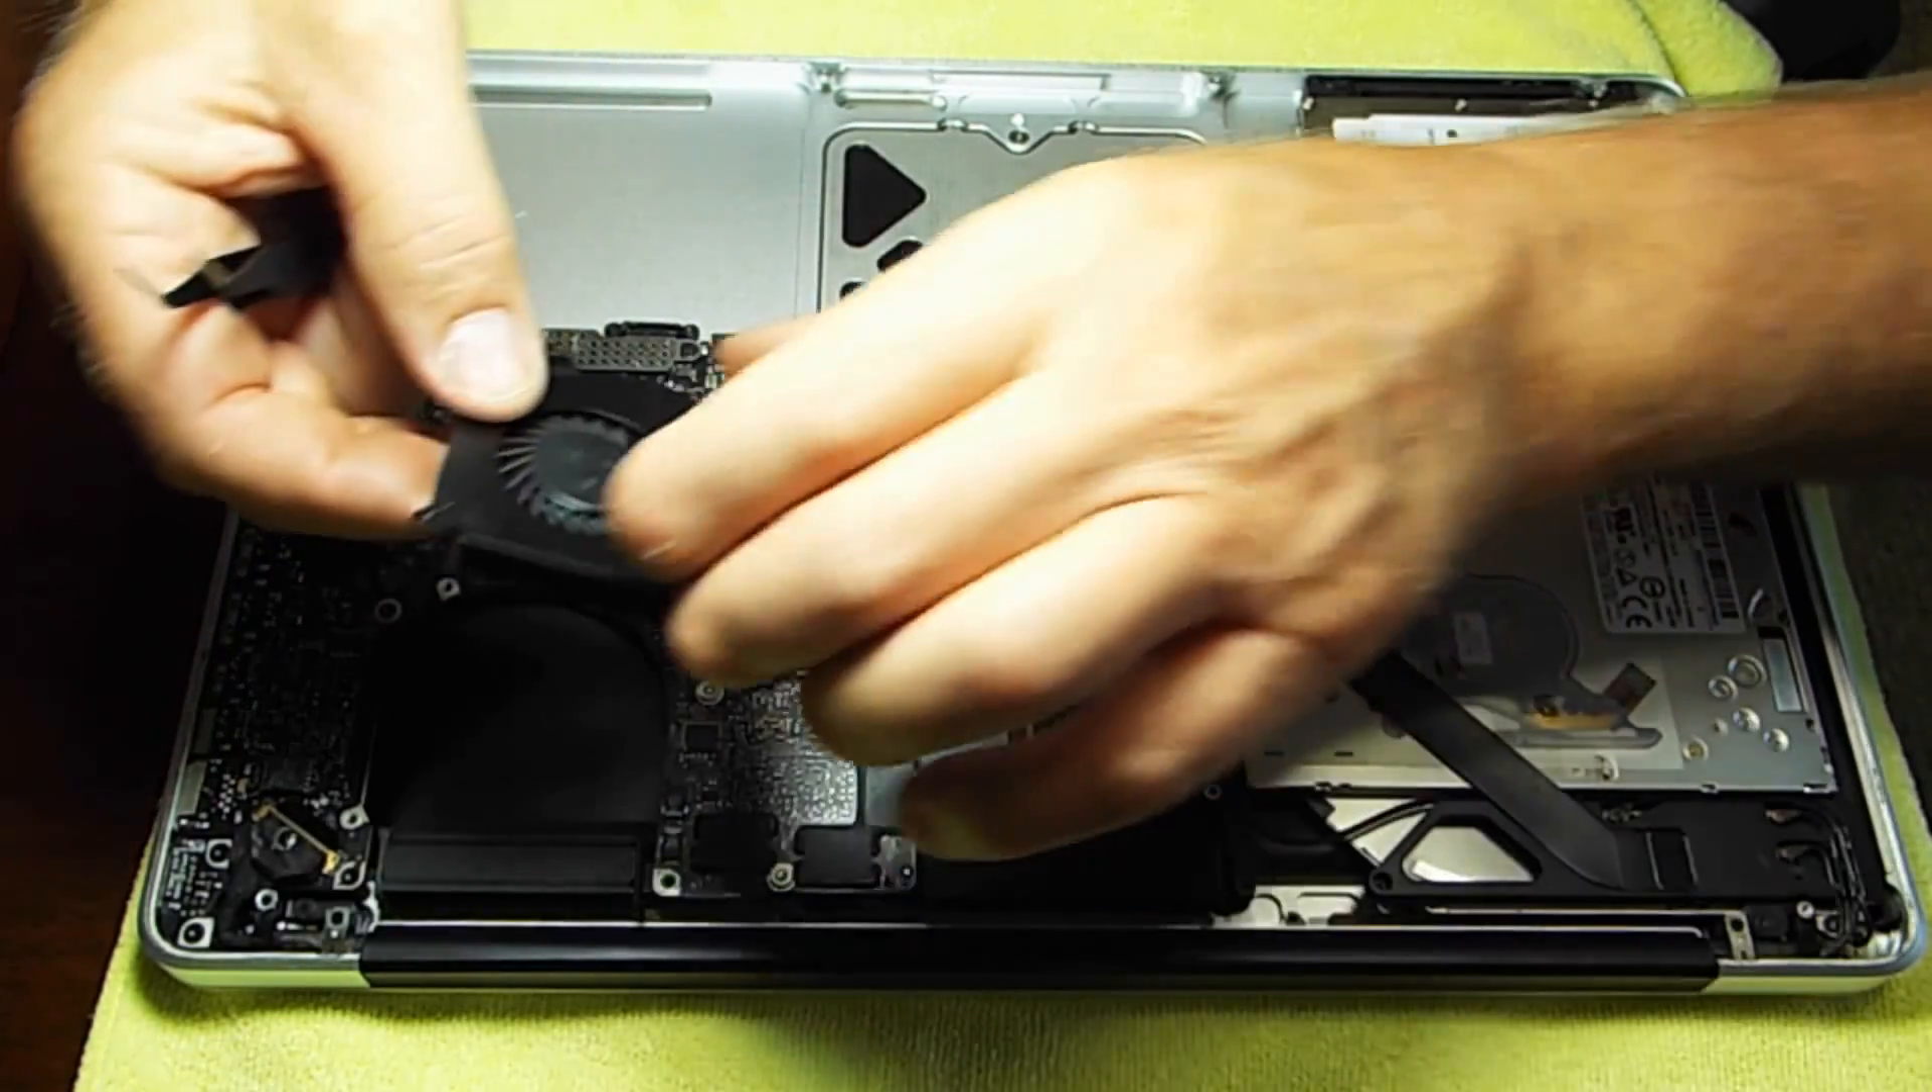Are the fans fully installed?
No.